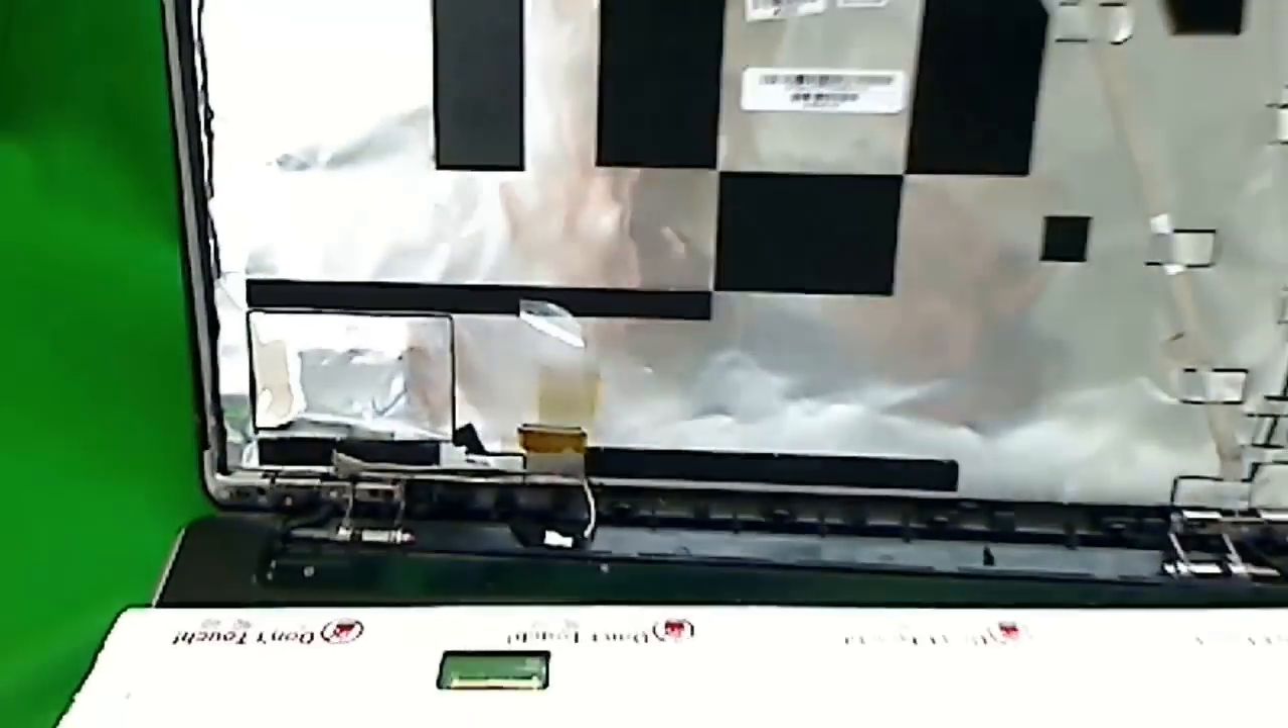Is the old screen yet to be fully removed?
No.